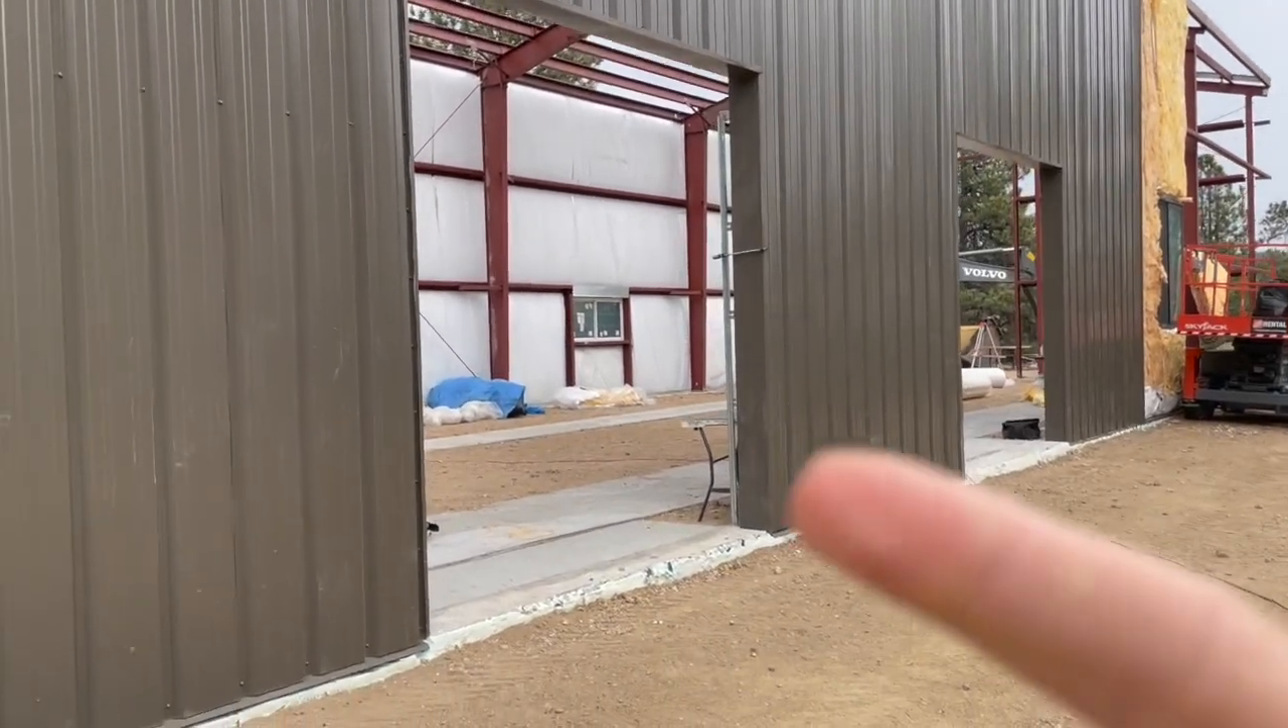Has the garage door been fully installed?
No.